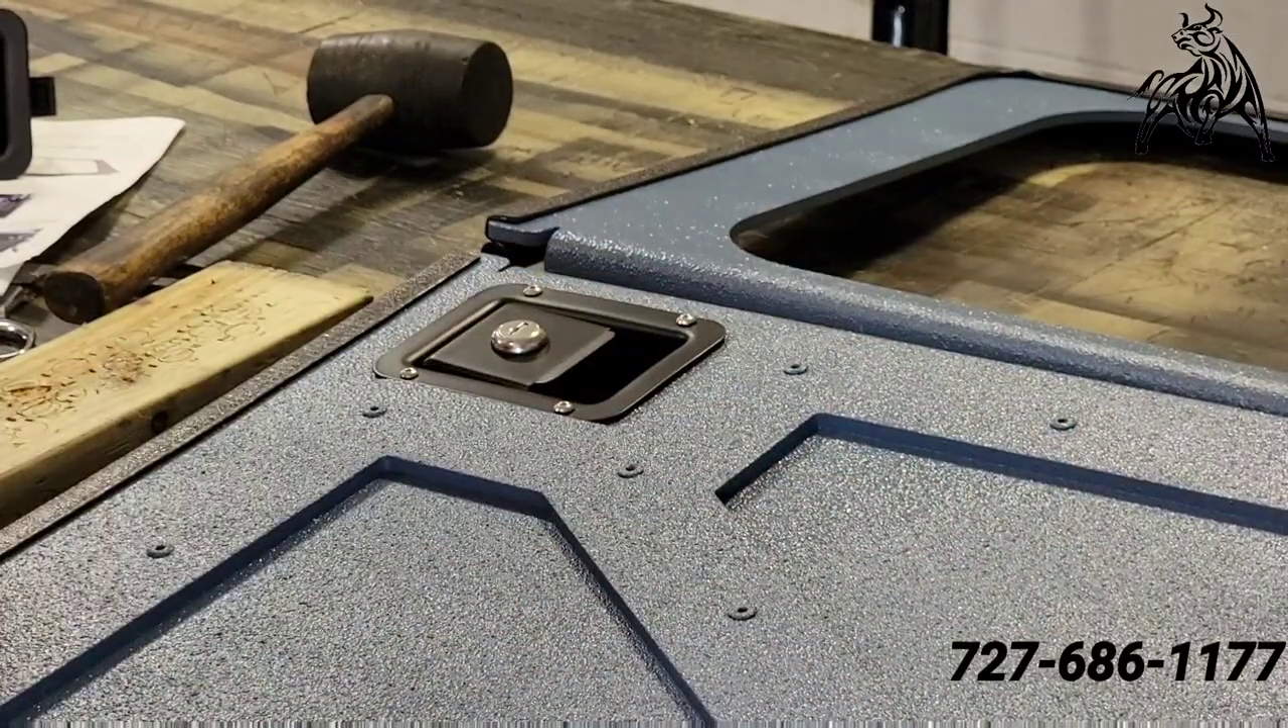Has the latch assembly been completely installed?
Yes.